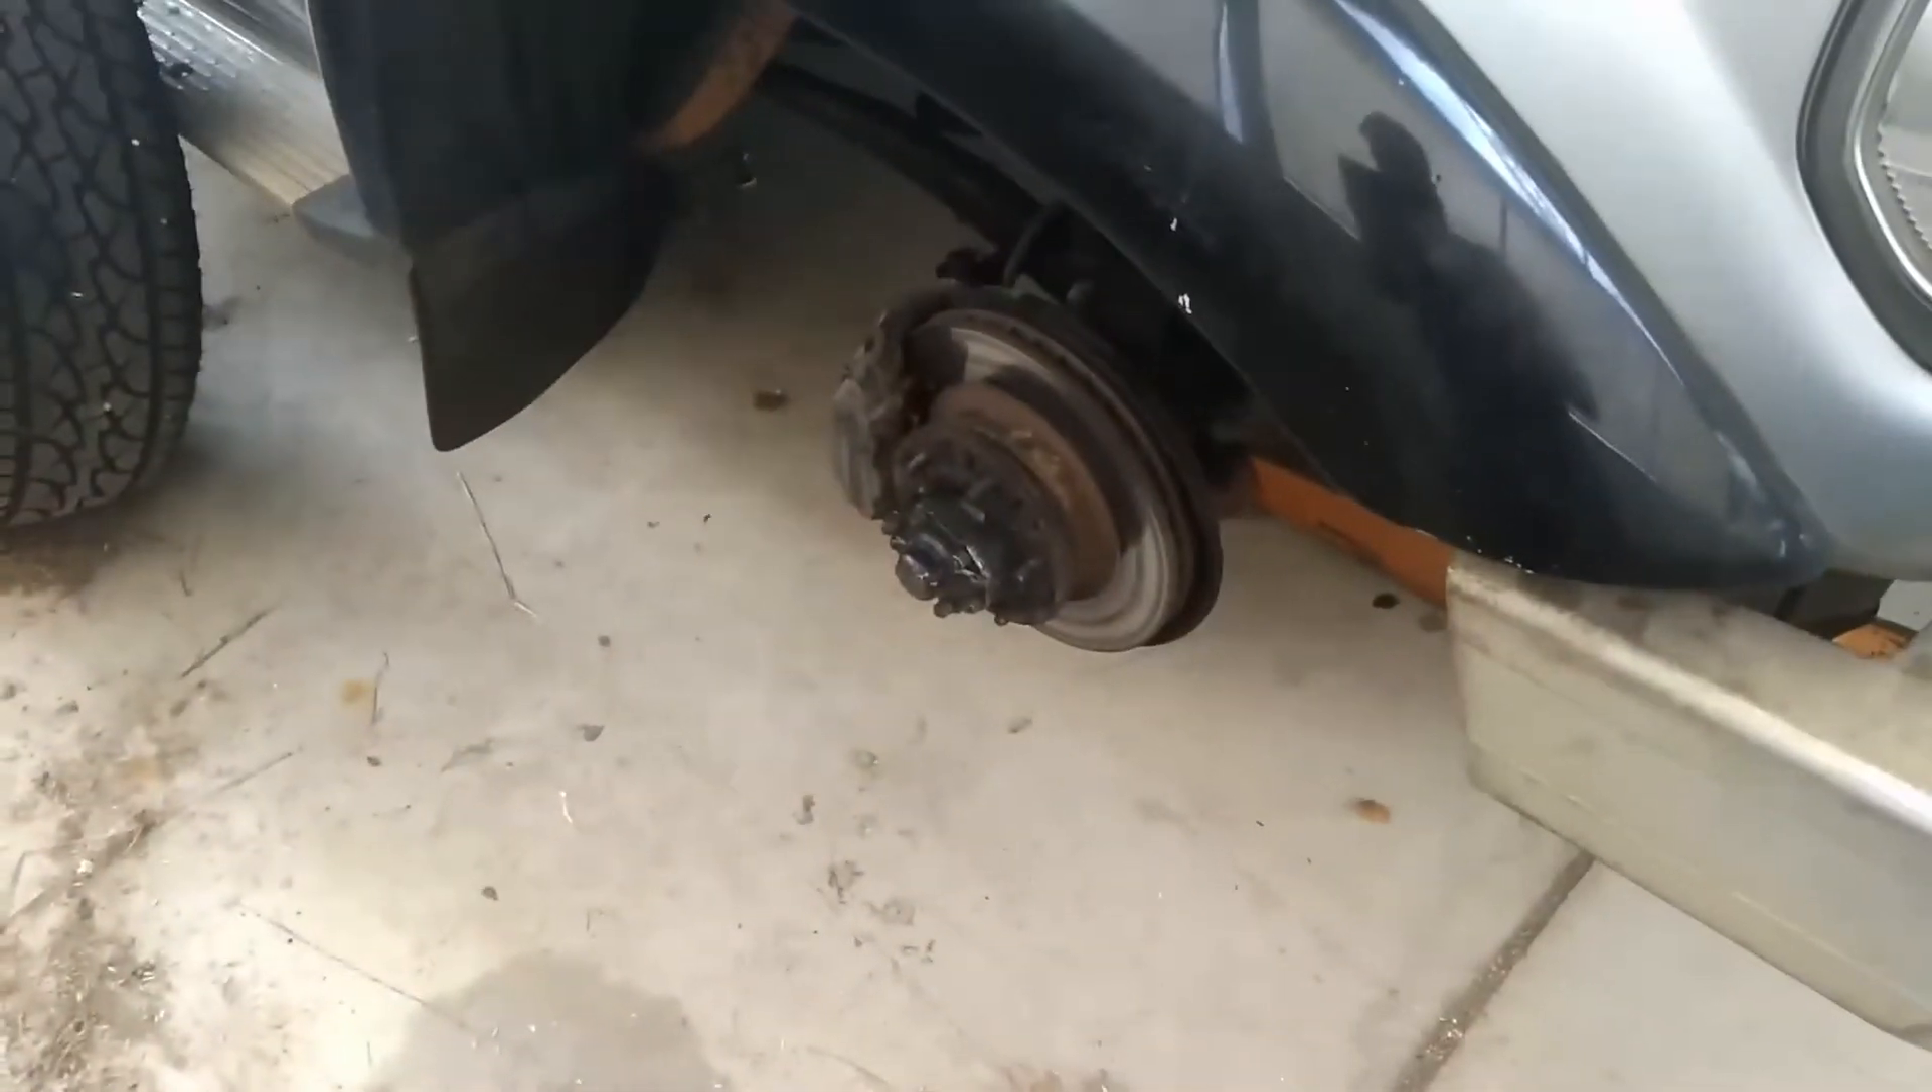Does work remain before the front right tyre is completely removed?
No.